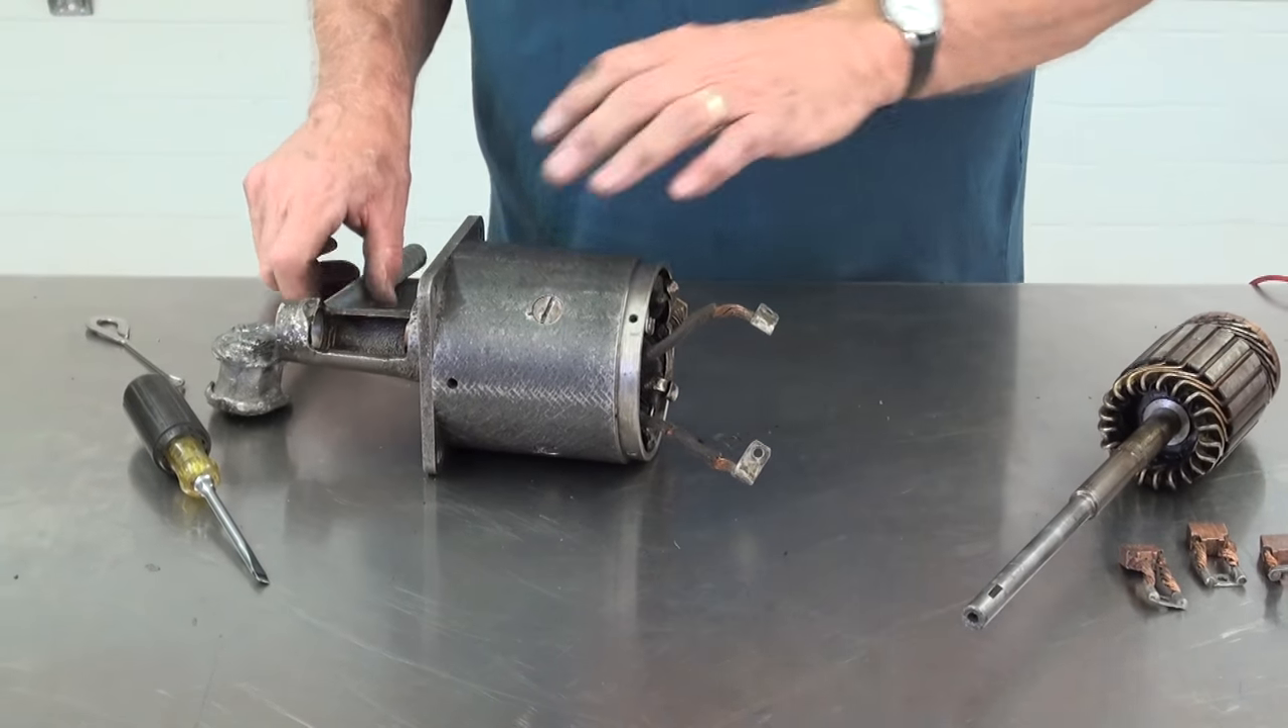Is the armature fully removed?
Yes.